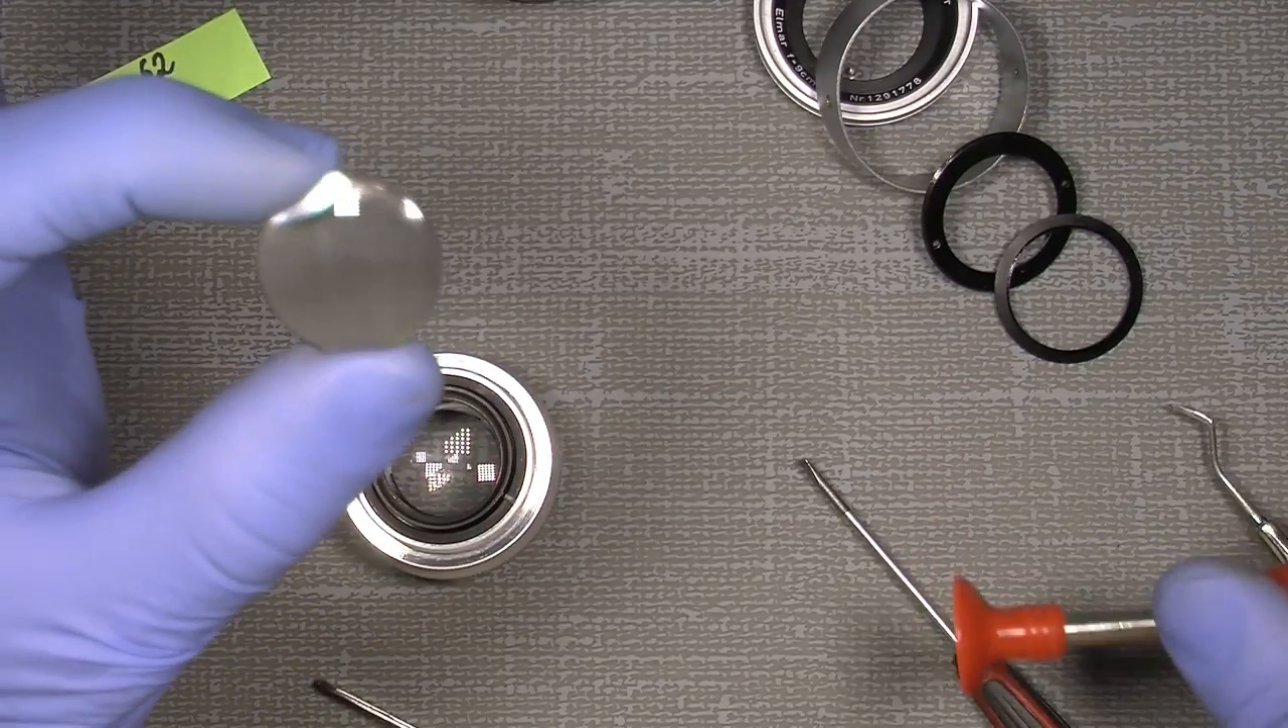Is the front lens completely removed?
Yes.